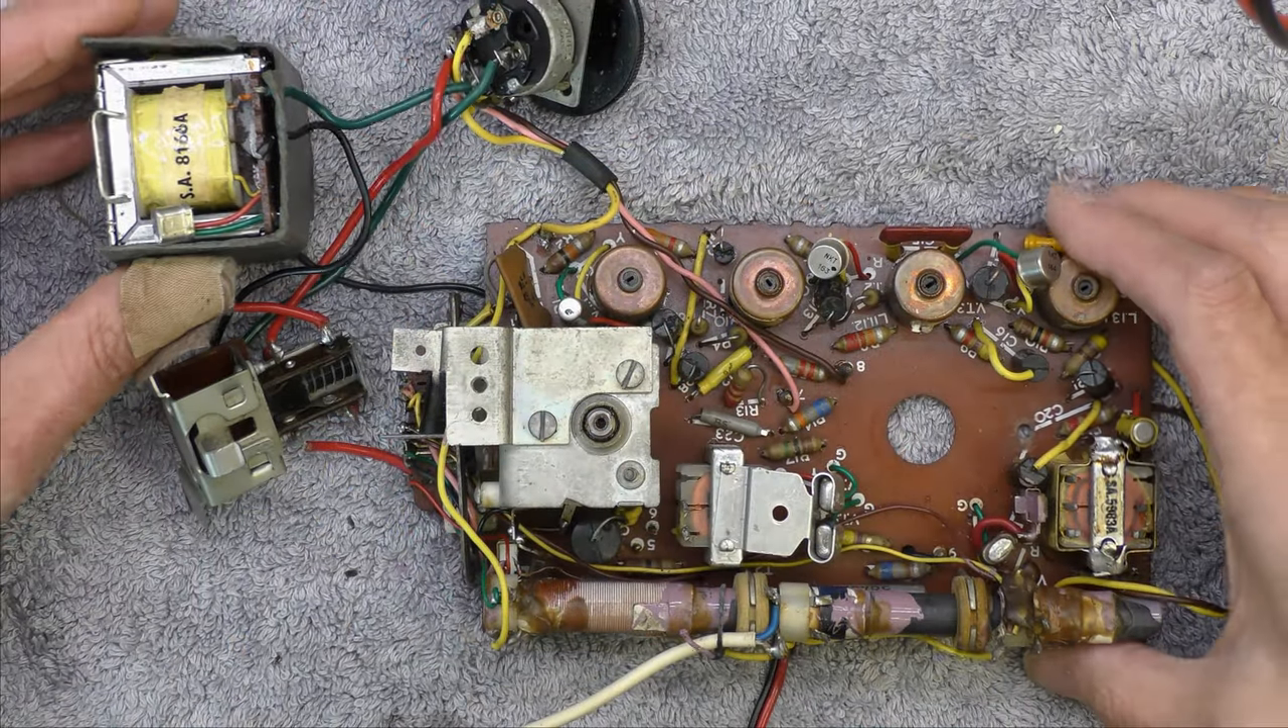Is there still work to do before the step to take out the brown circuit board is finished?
No.